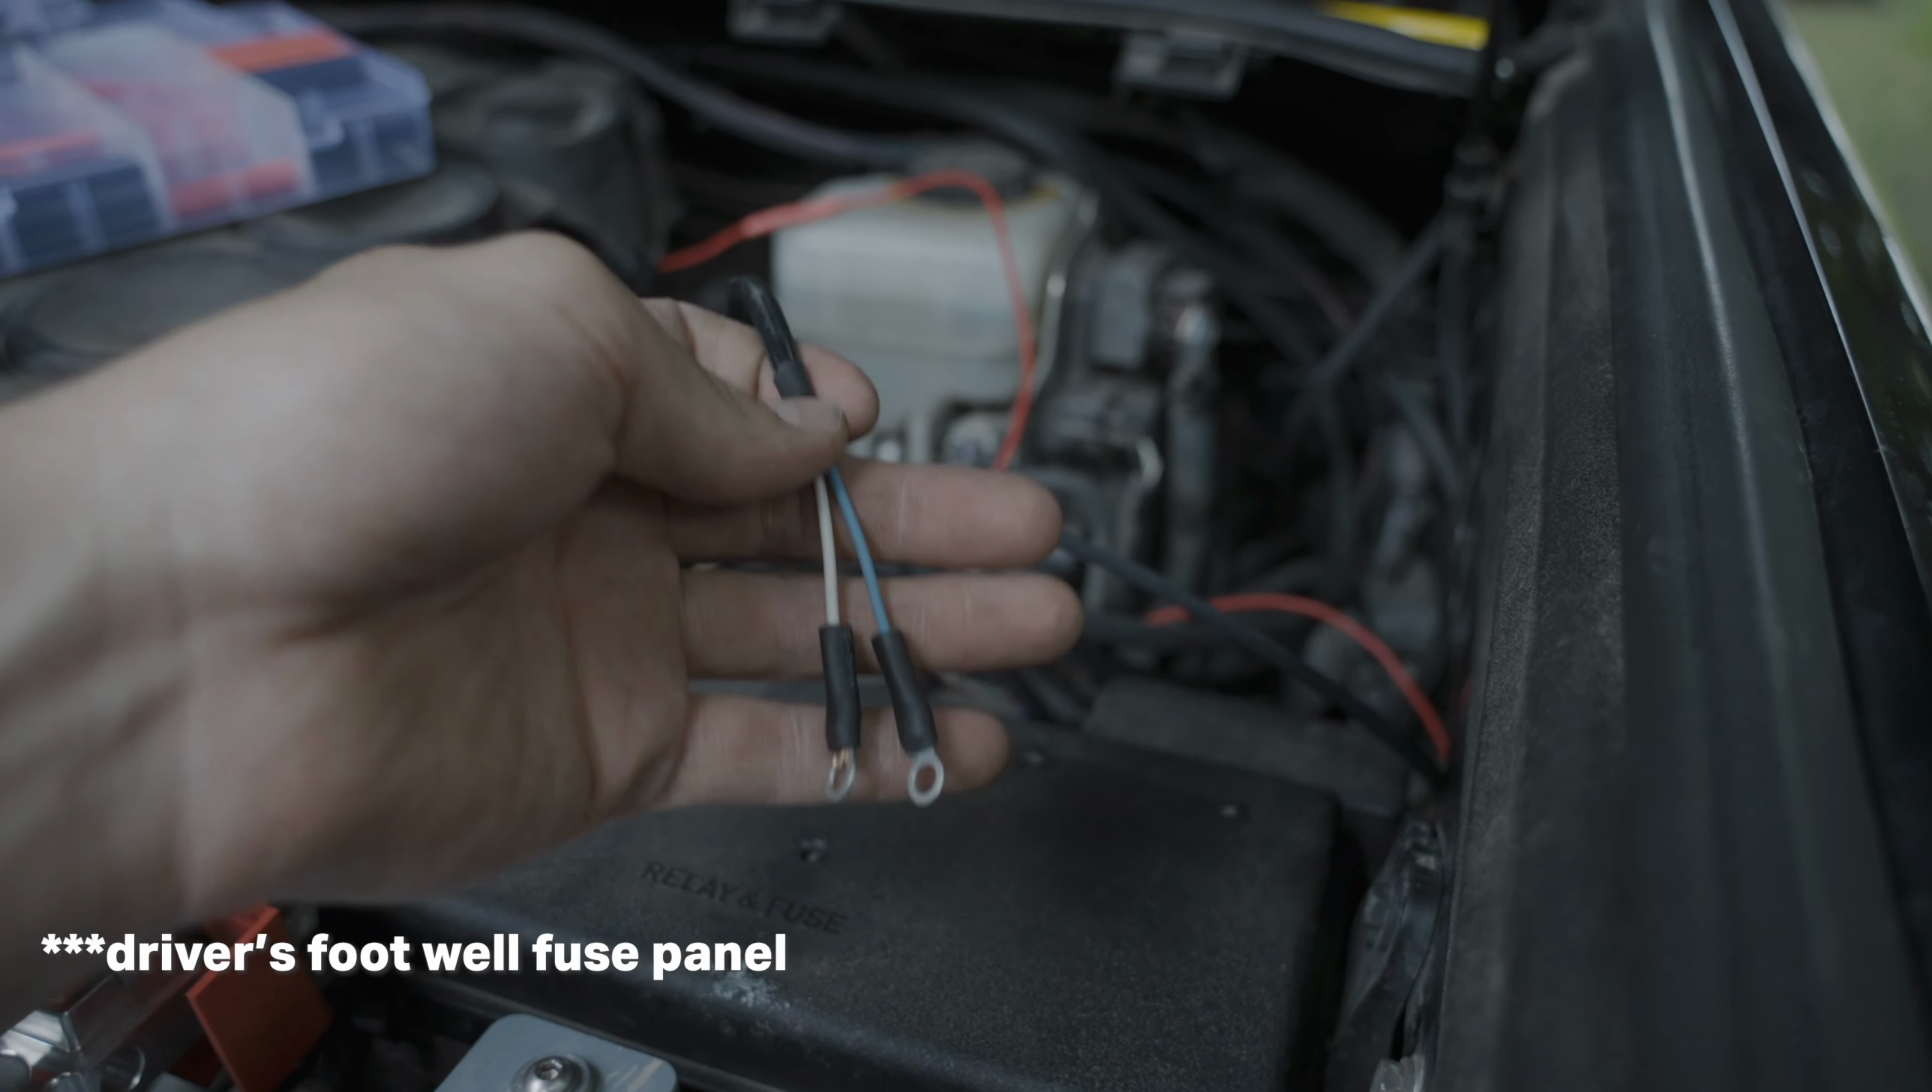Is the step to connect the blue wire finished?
No.